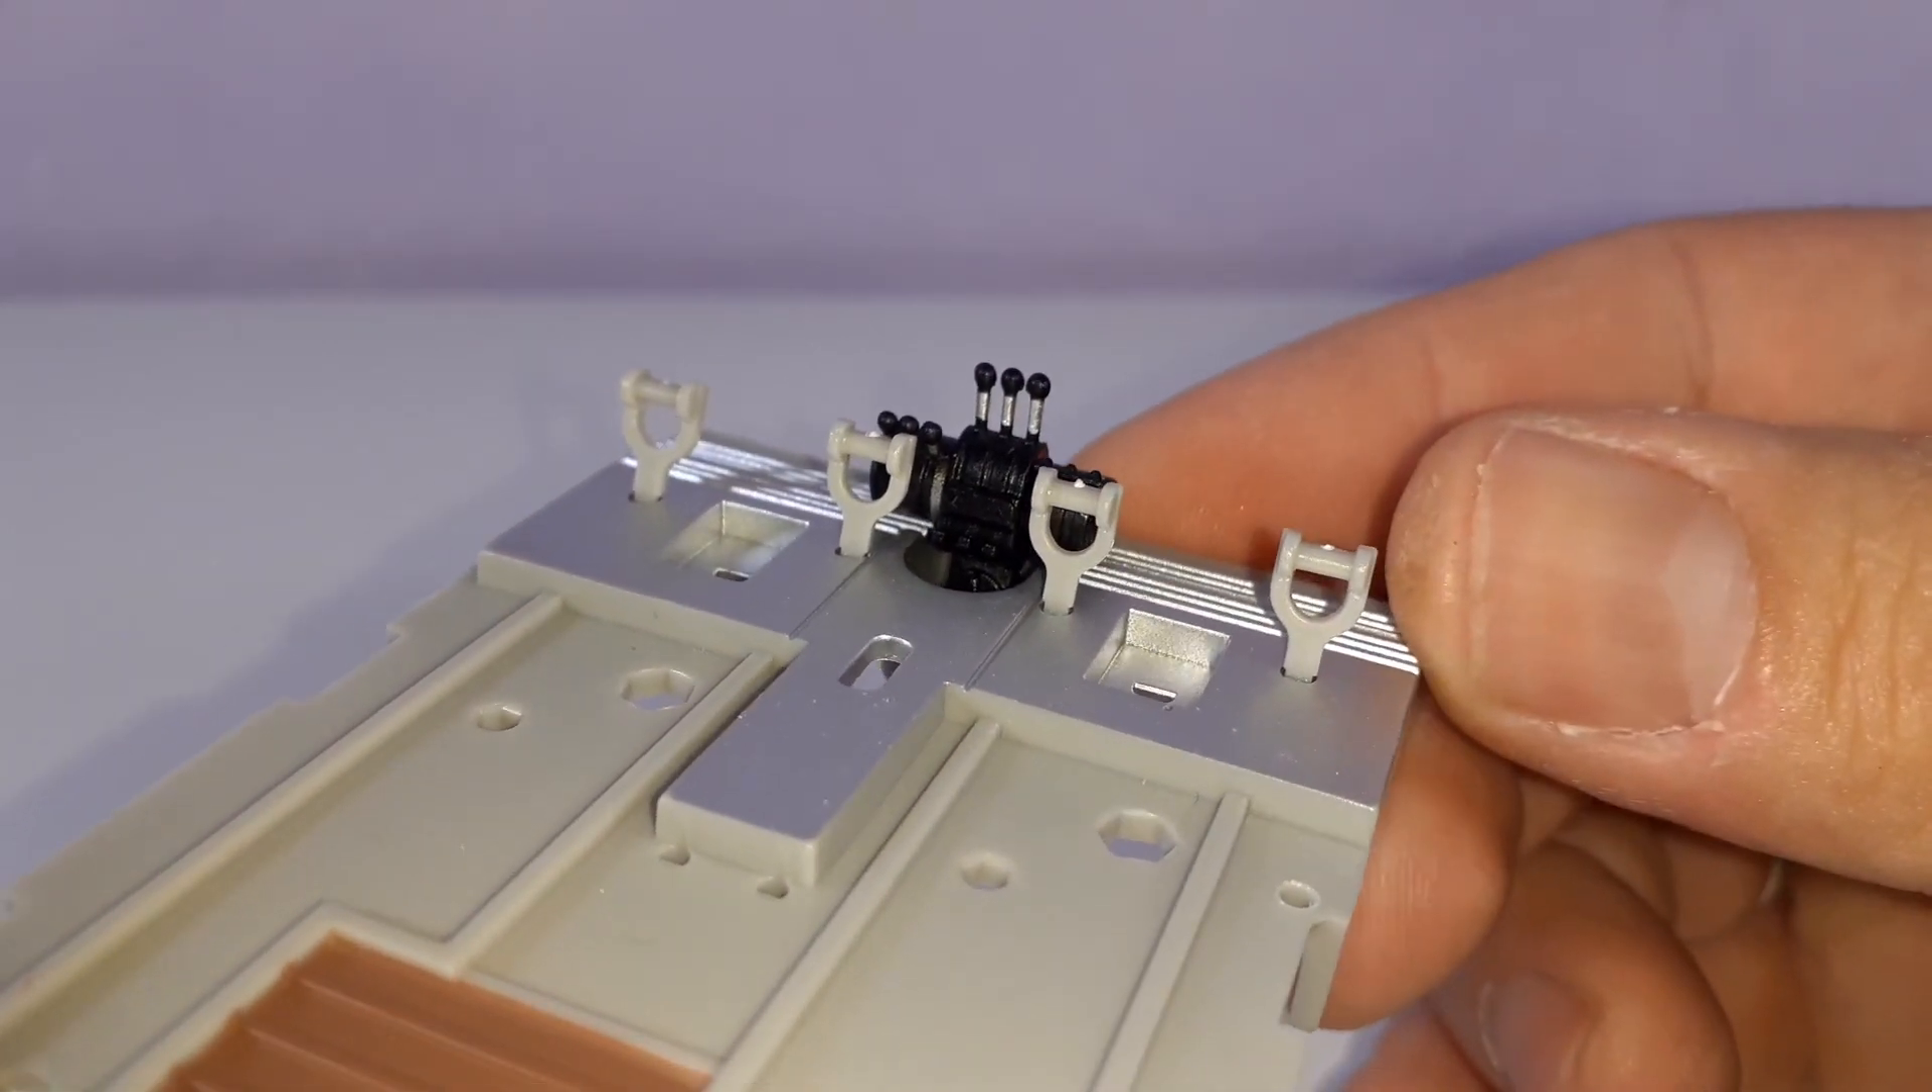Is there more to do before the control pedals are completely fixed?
No.